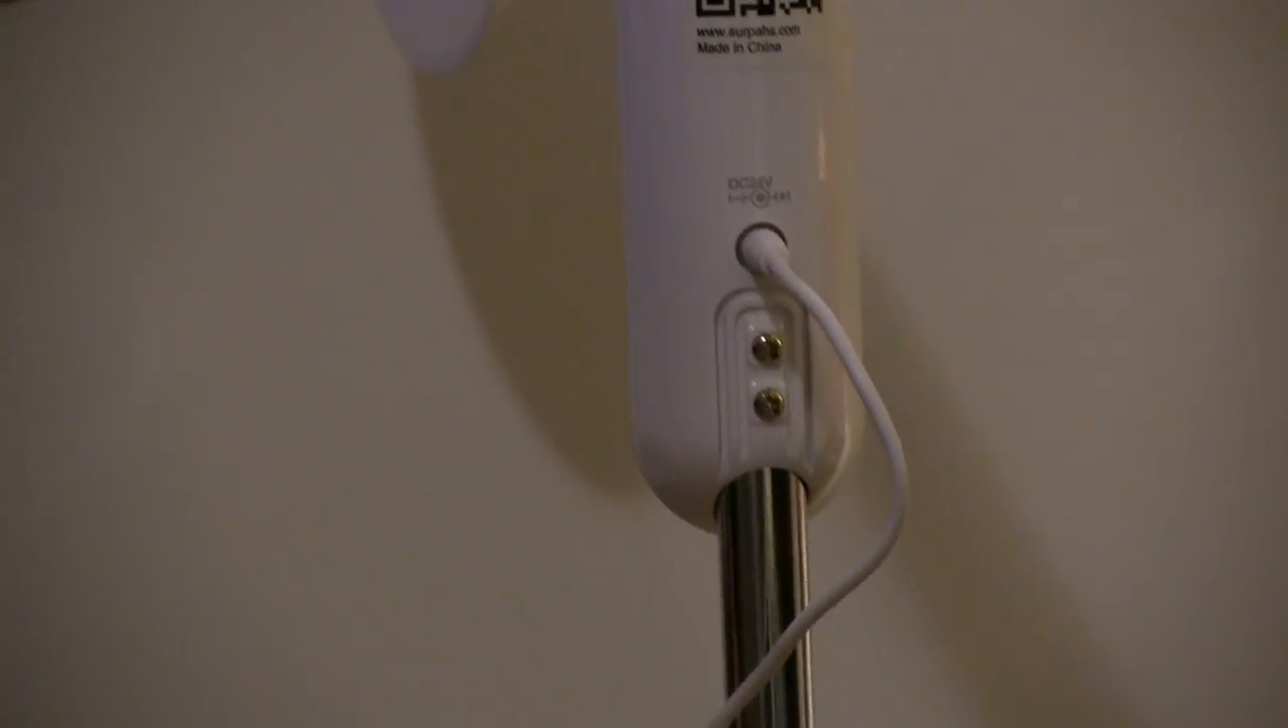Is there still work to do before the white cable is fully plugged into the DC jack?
No.